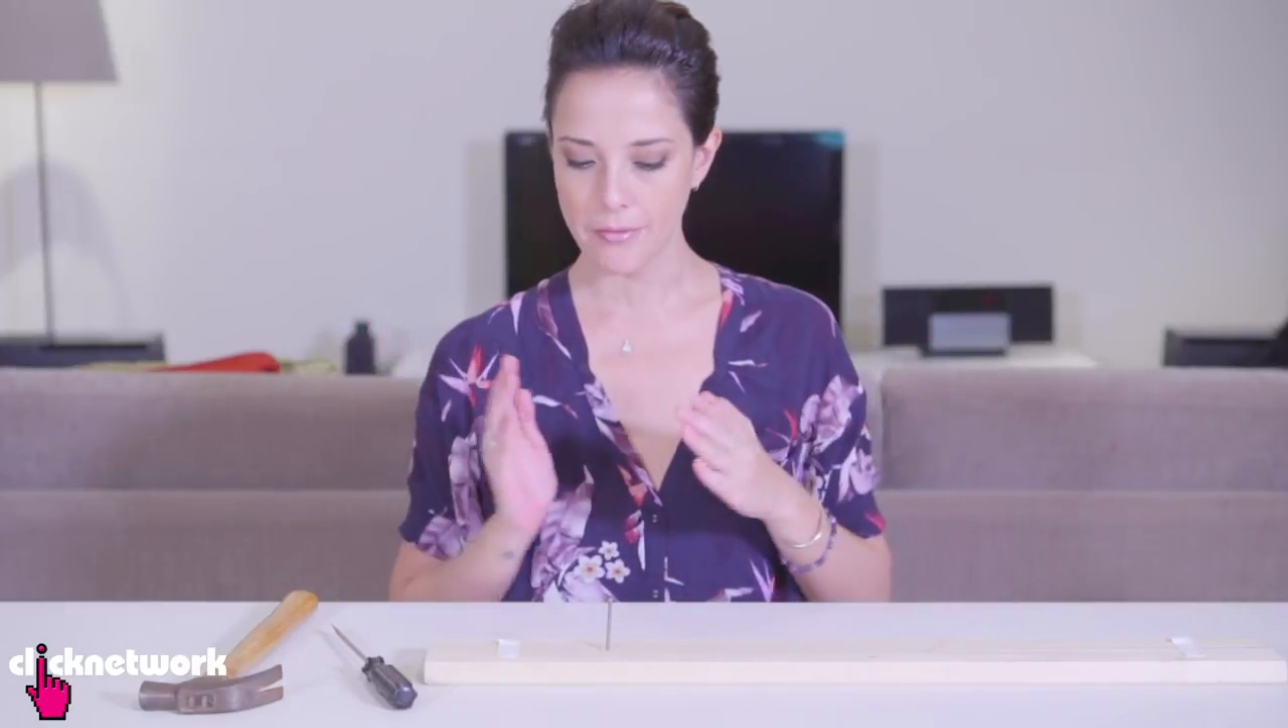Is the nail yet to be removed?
Yes.